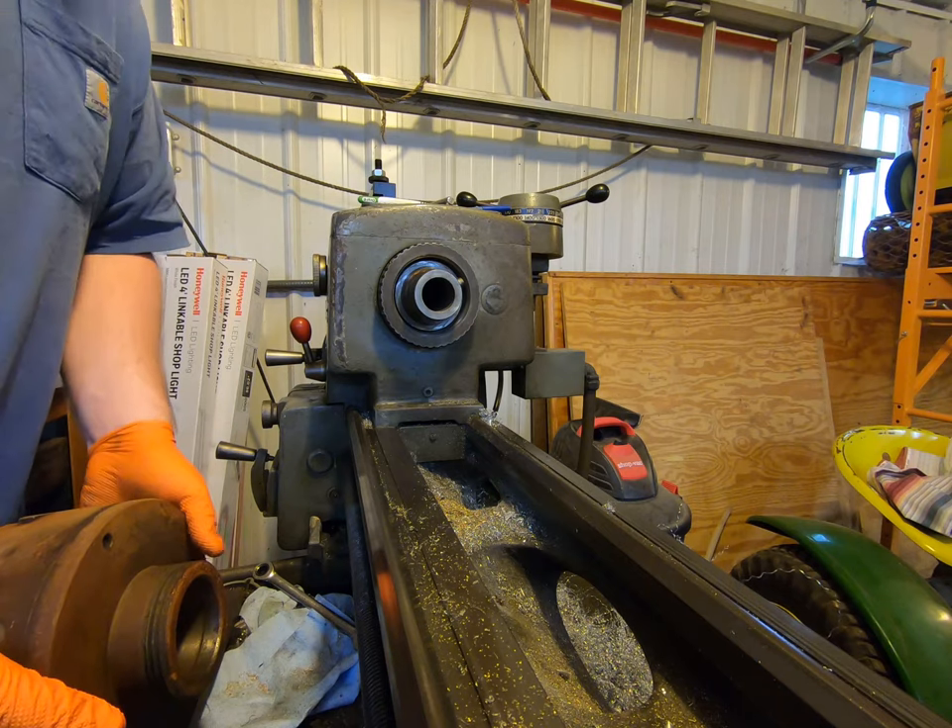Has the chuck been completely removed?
Yes.